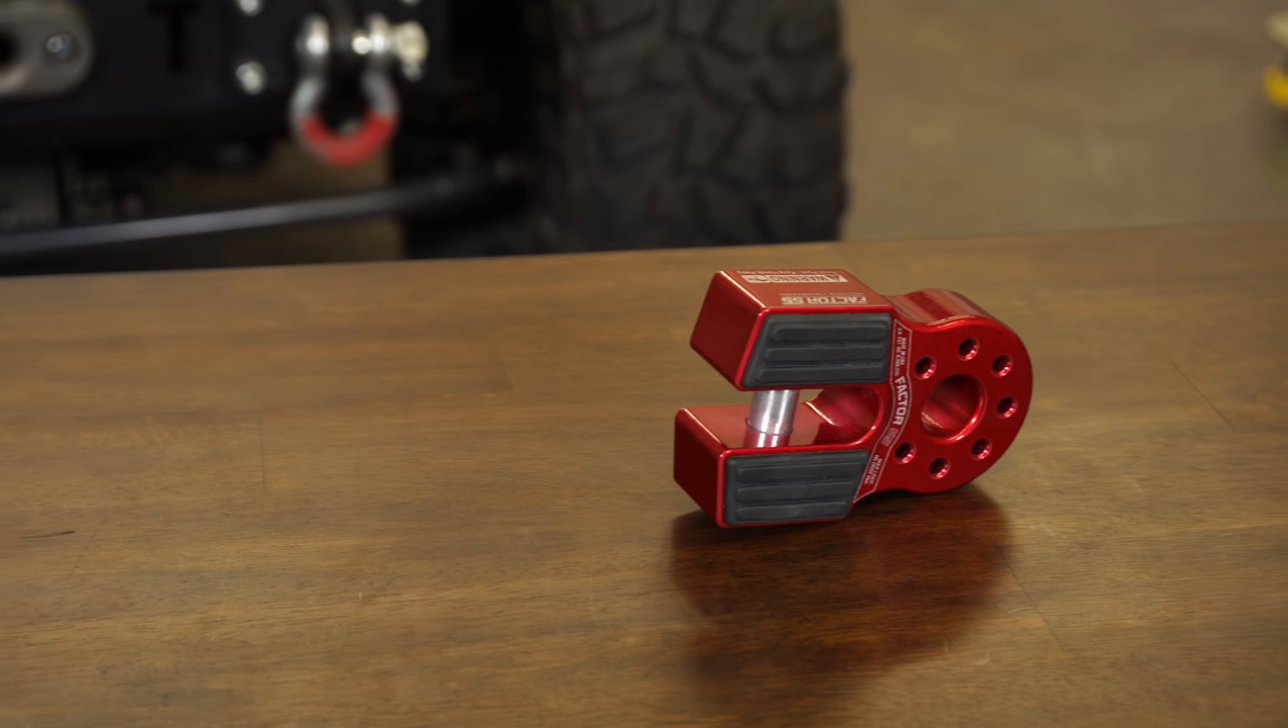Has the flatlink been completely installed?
No.